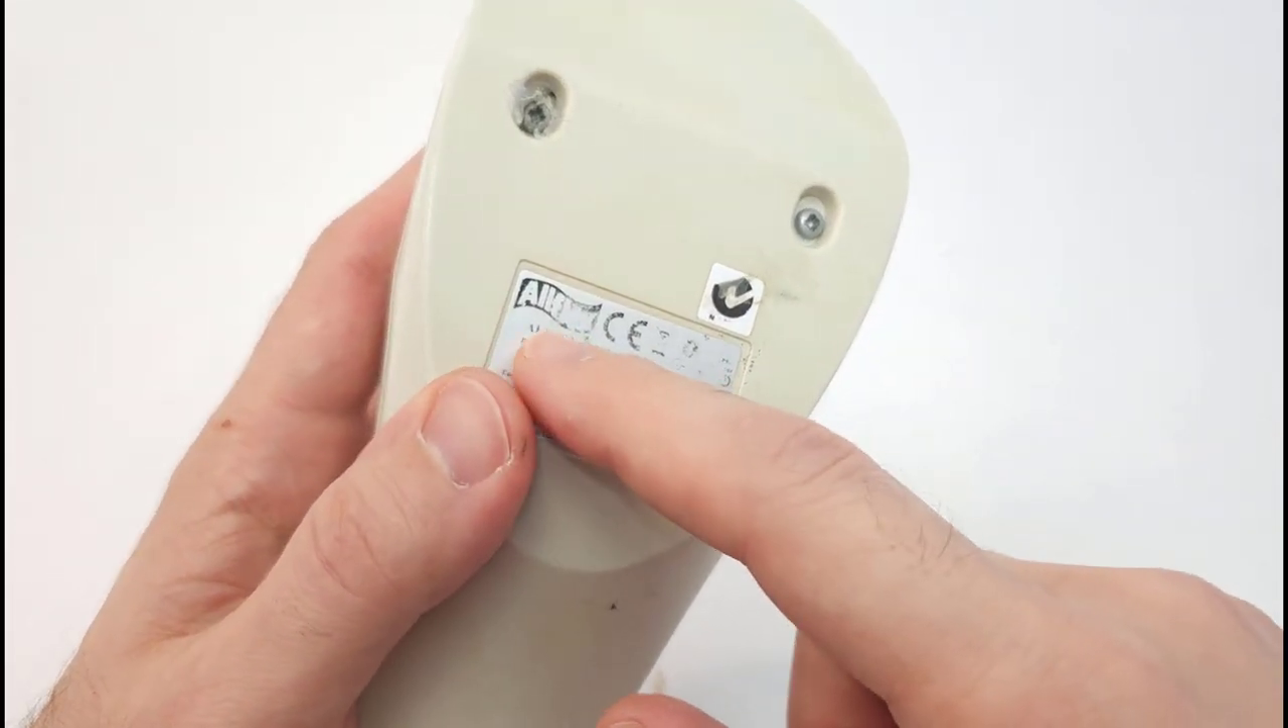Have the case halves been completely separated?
No.